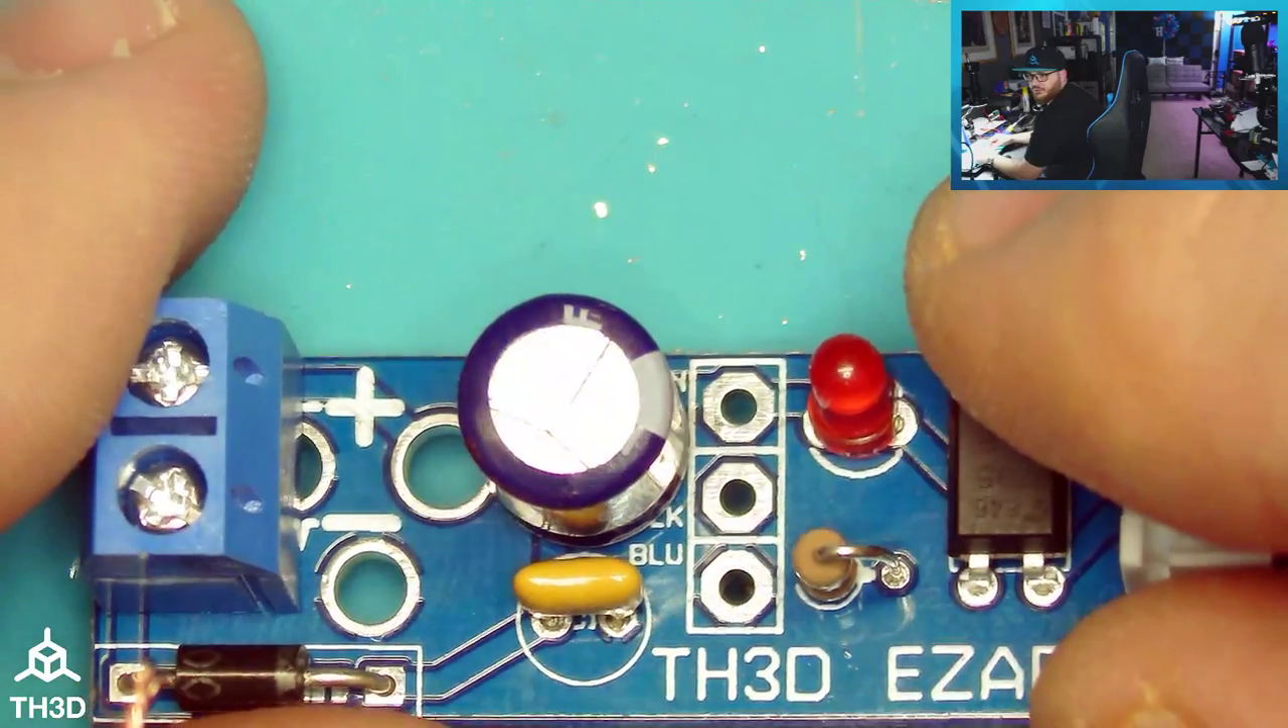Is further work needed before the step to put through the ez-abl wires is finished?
Yes.